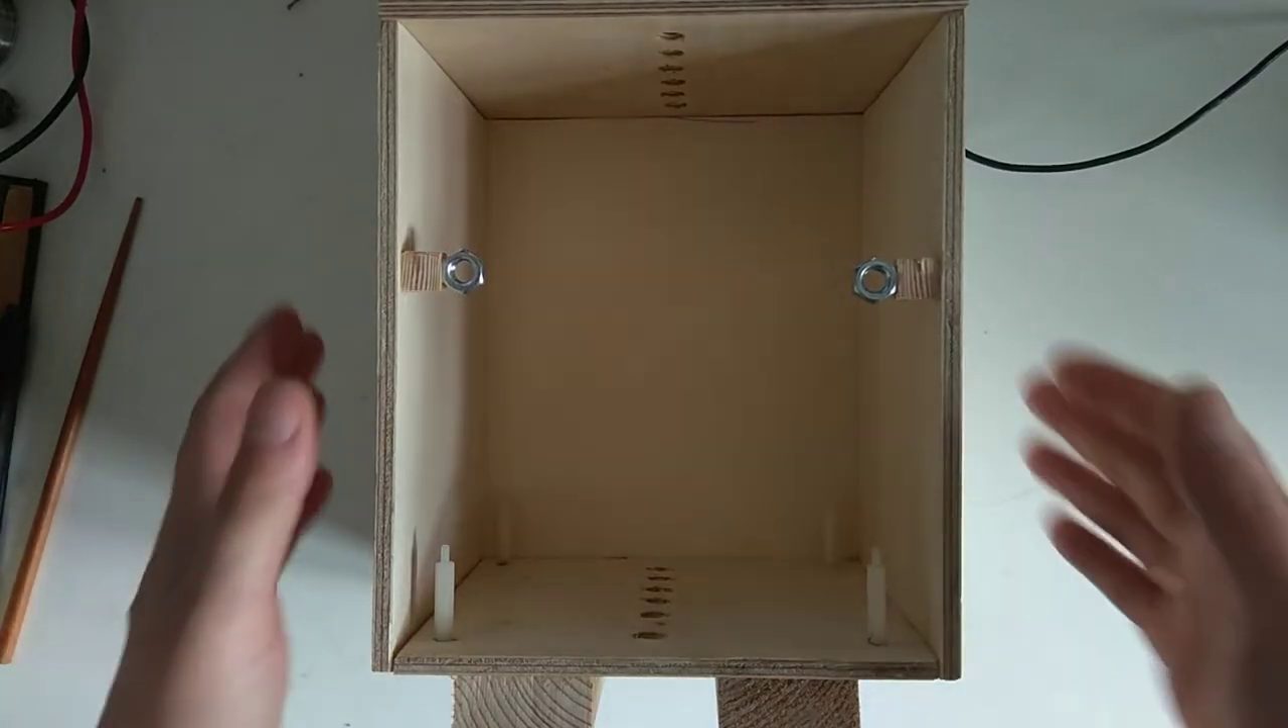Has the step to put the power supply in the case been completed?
No.